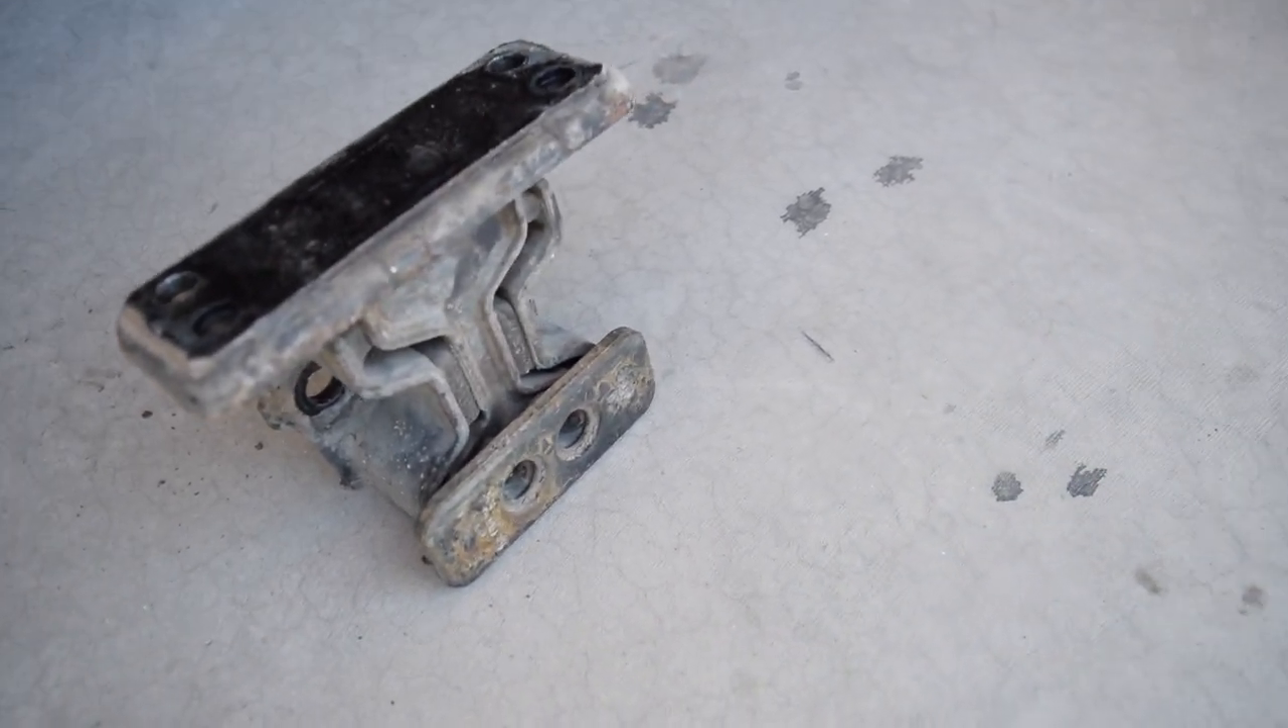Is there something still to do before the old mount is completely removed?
No.